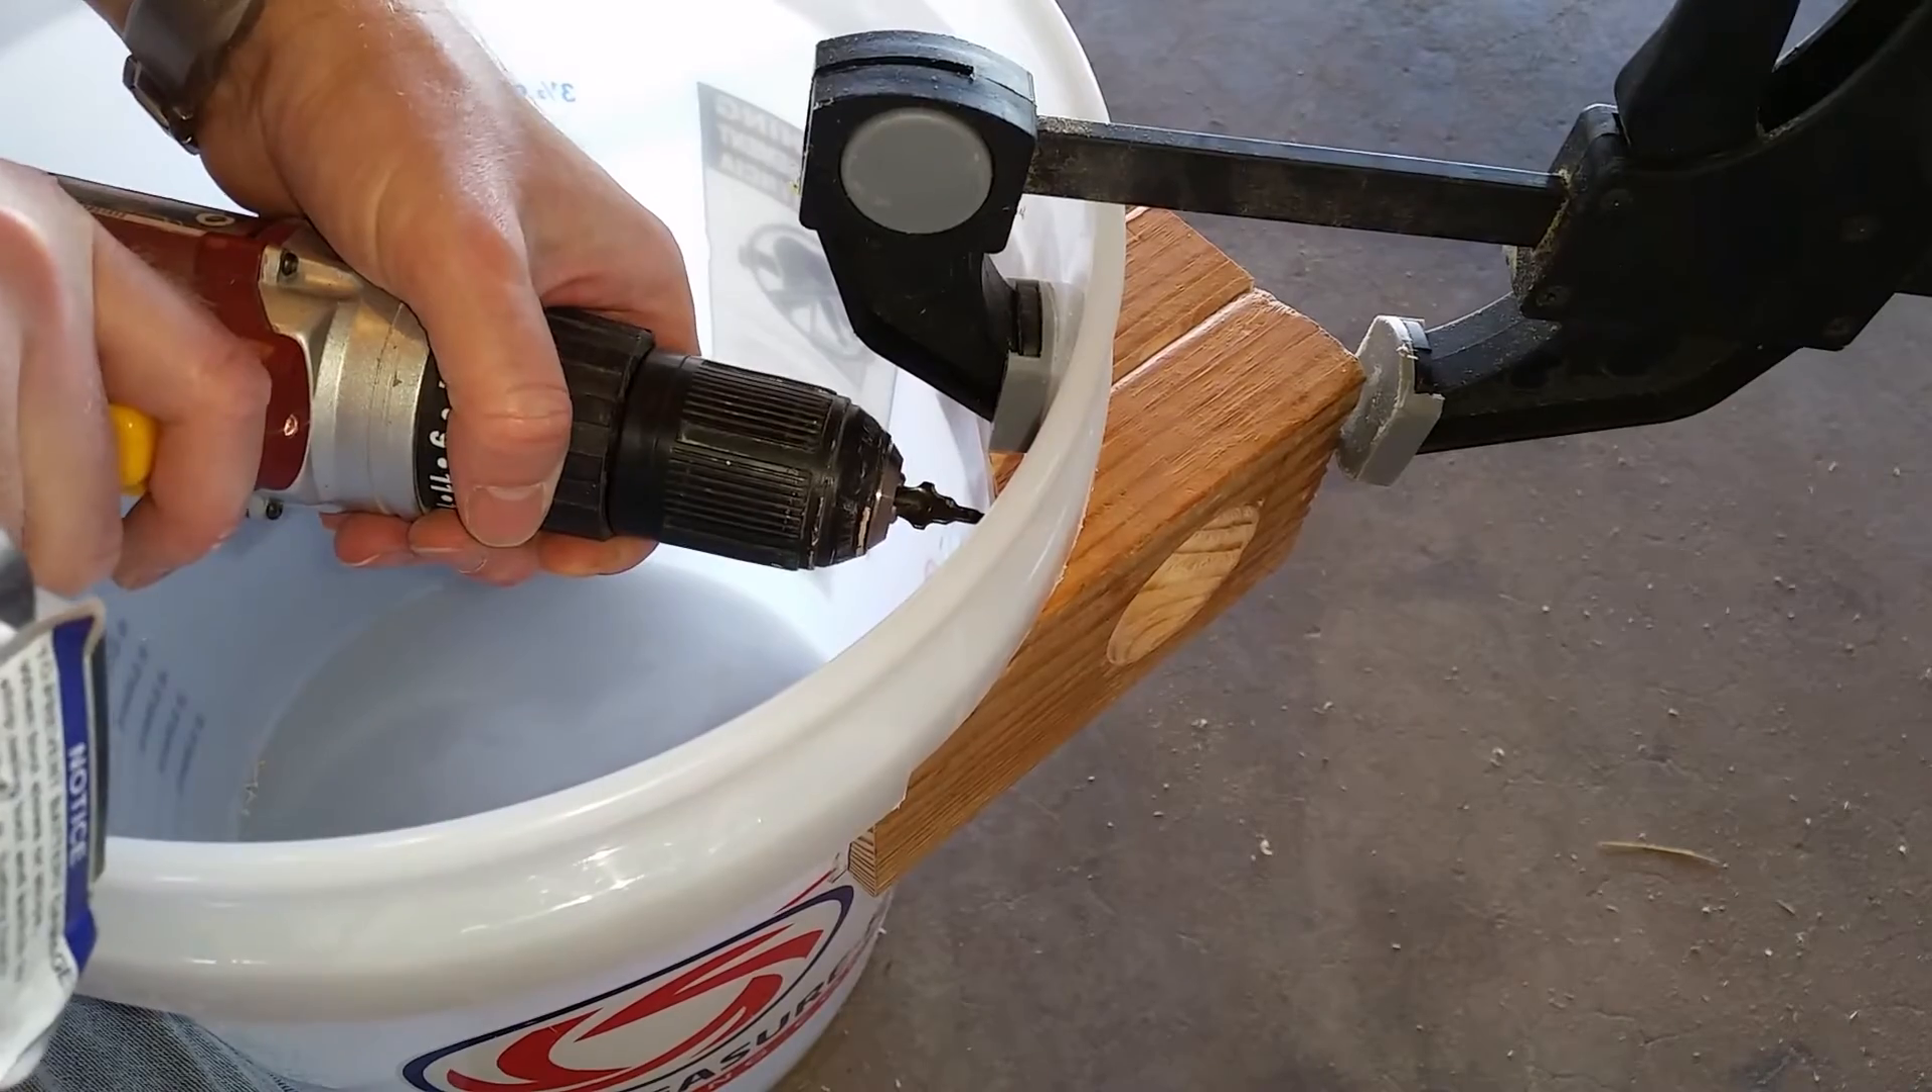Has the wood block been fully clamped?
Yes.